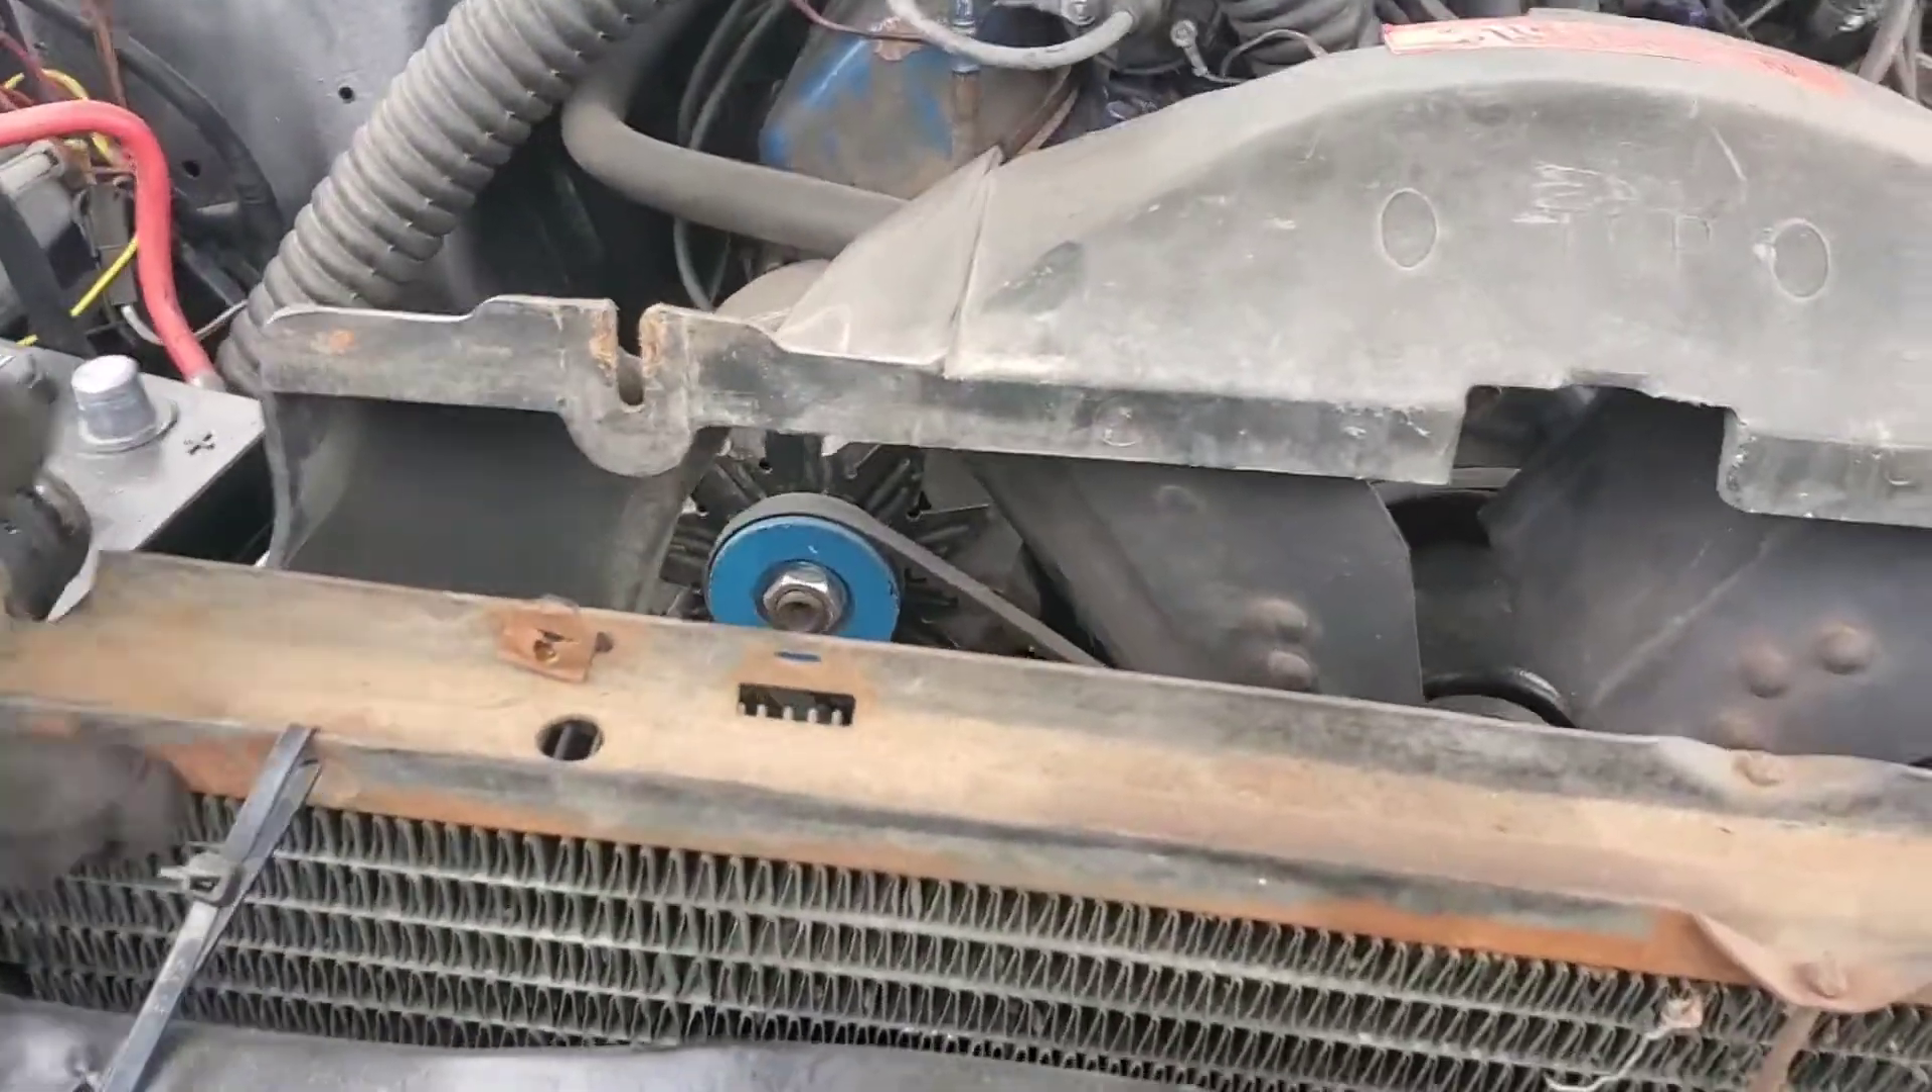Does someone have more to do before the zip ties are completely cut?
Yes.